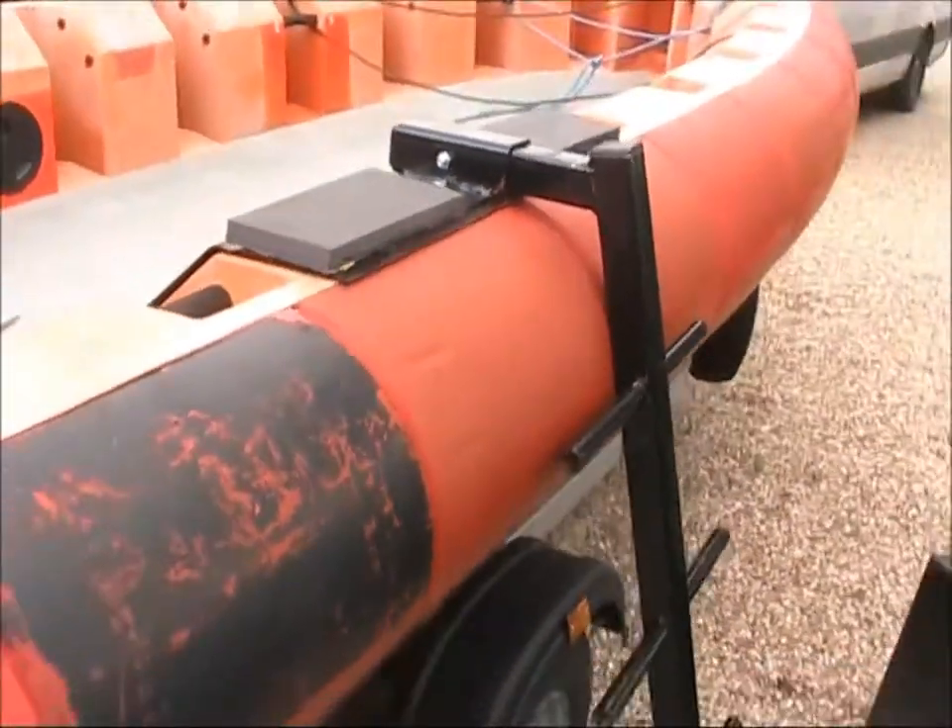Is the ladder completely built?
Yes.